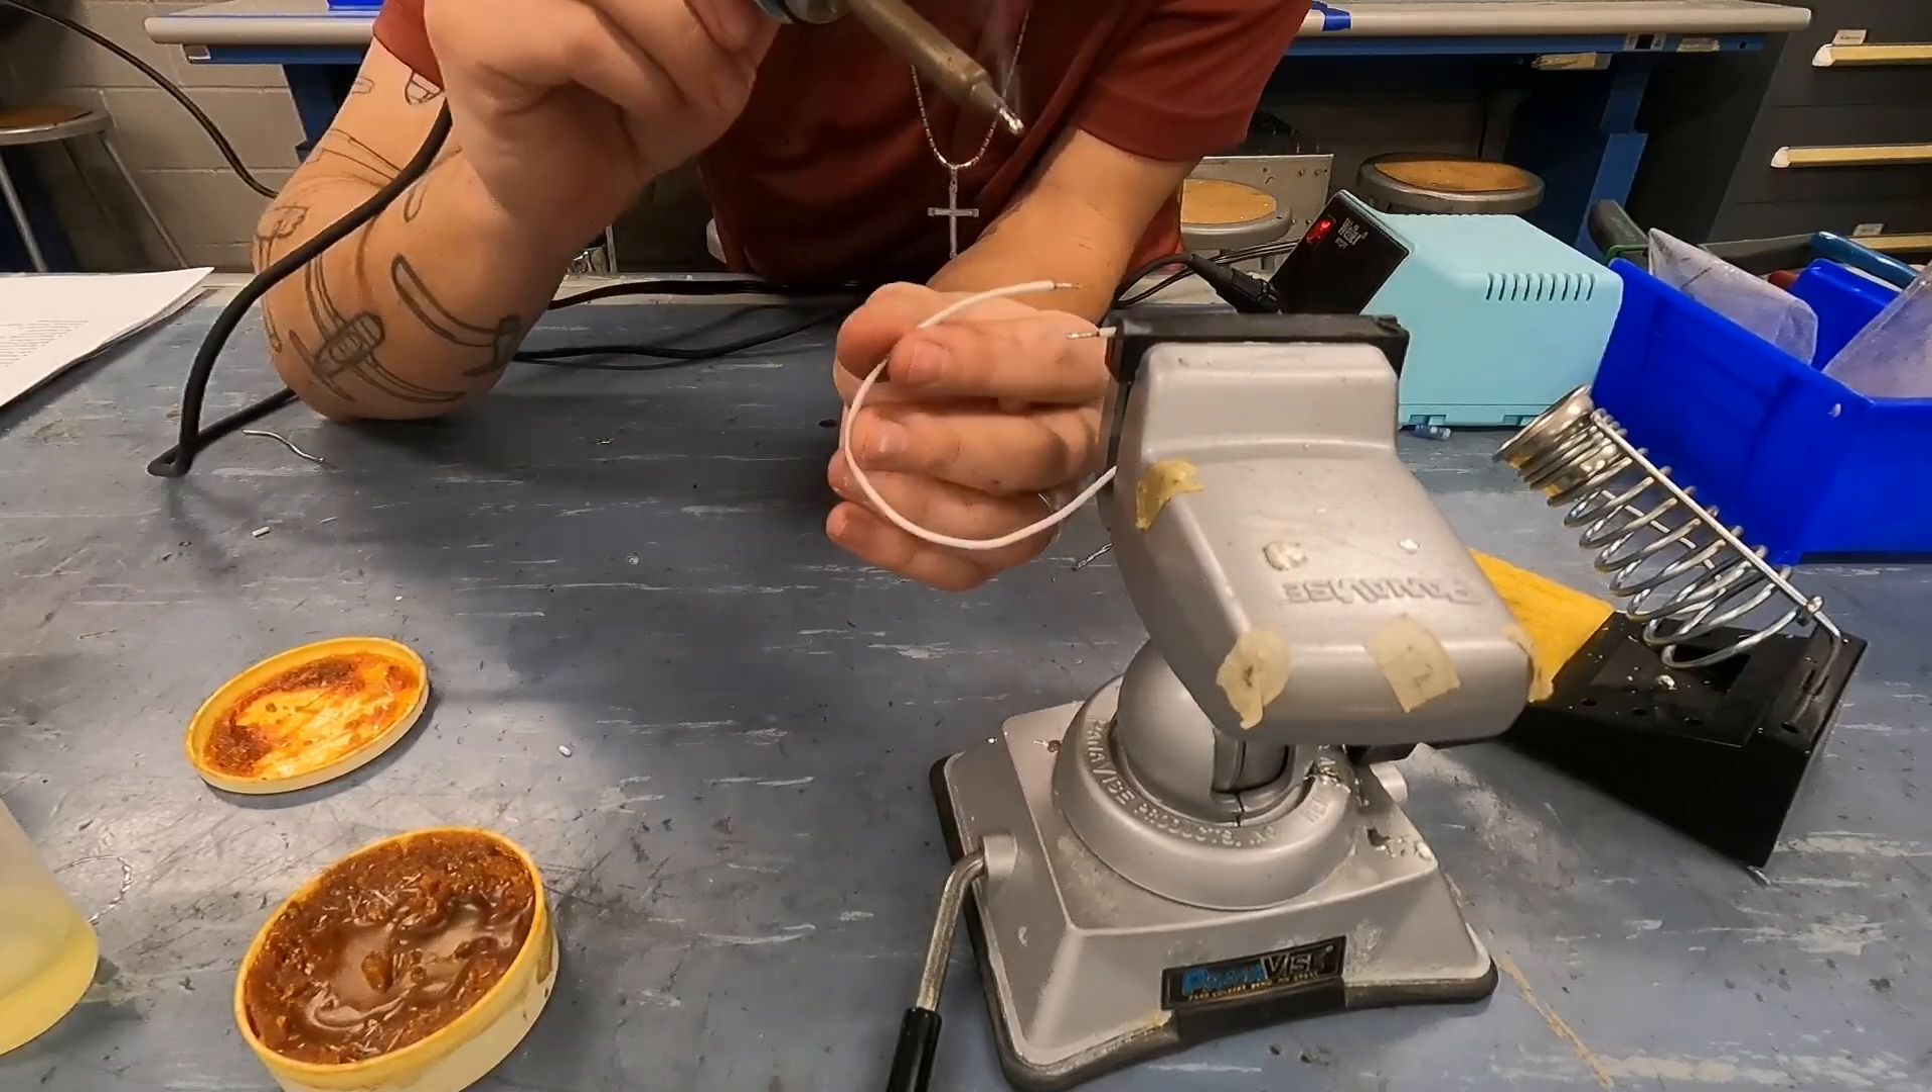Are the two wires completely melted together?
No.